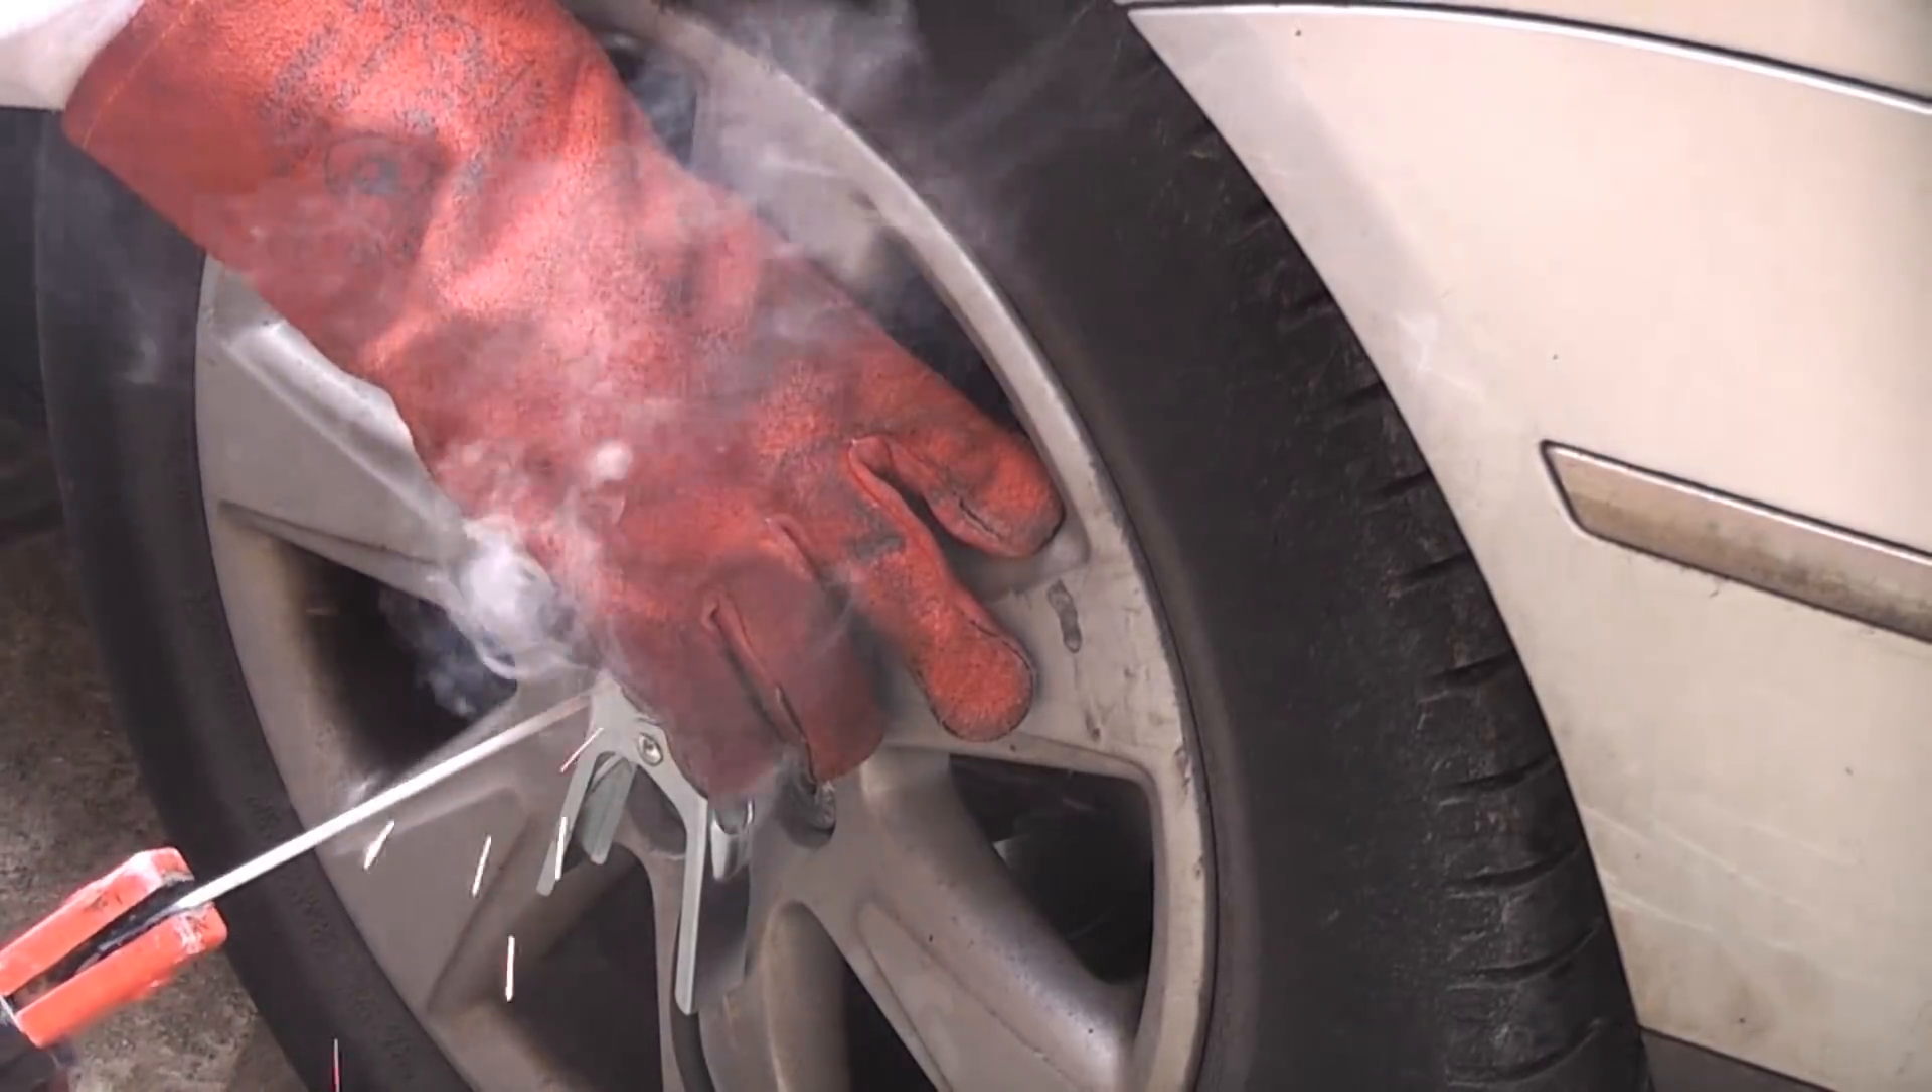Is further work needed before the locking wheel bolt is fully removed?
Yes.